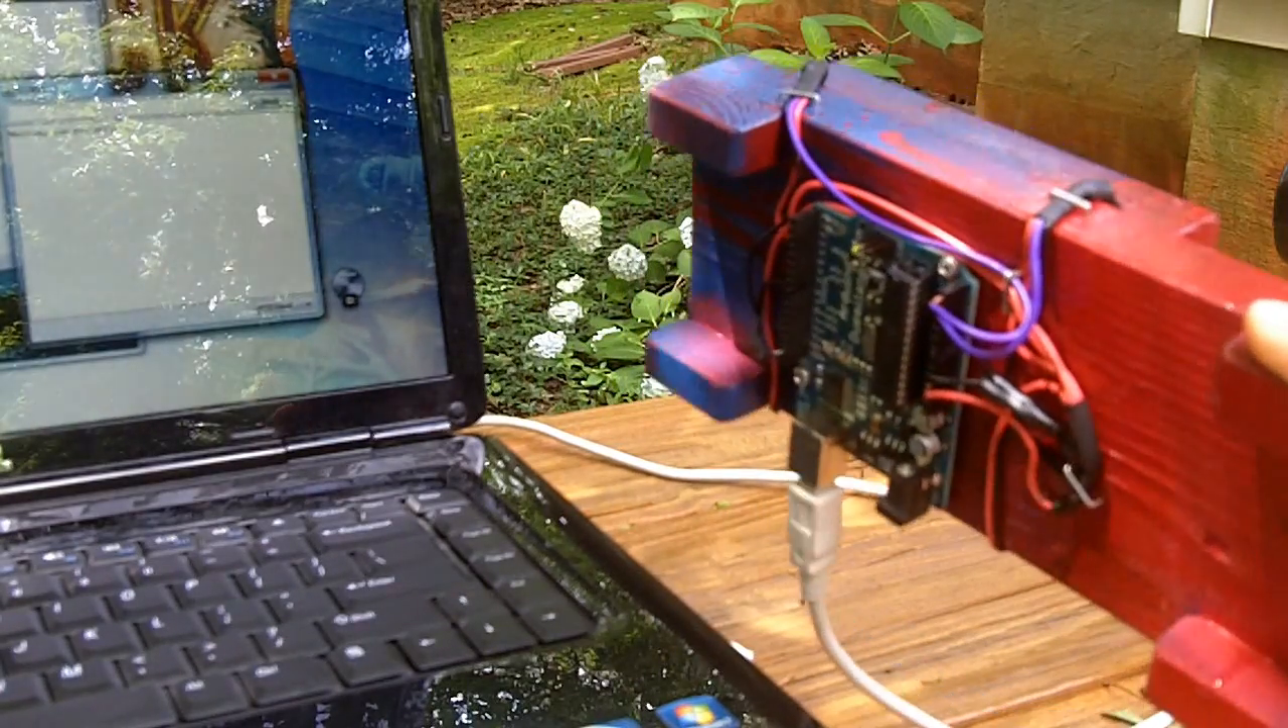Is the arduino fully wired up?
Yes.